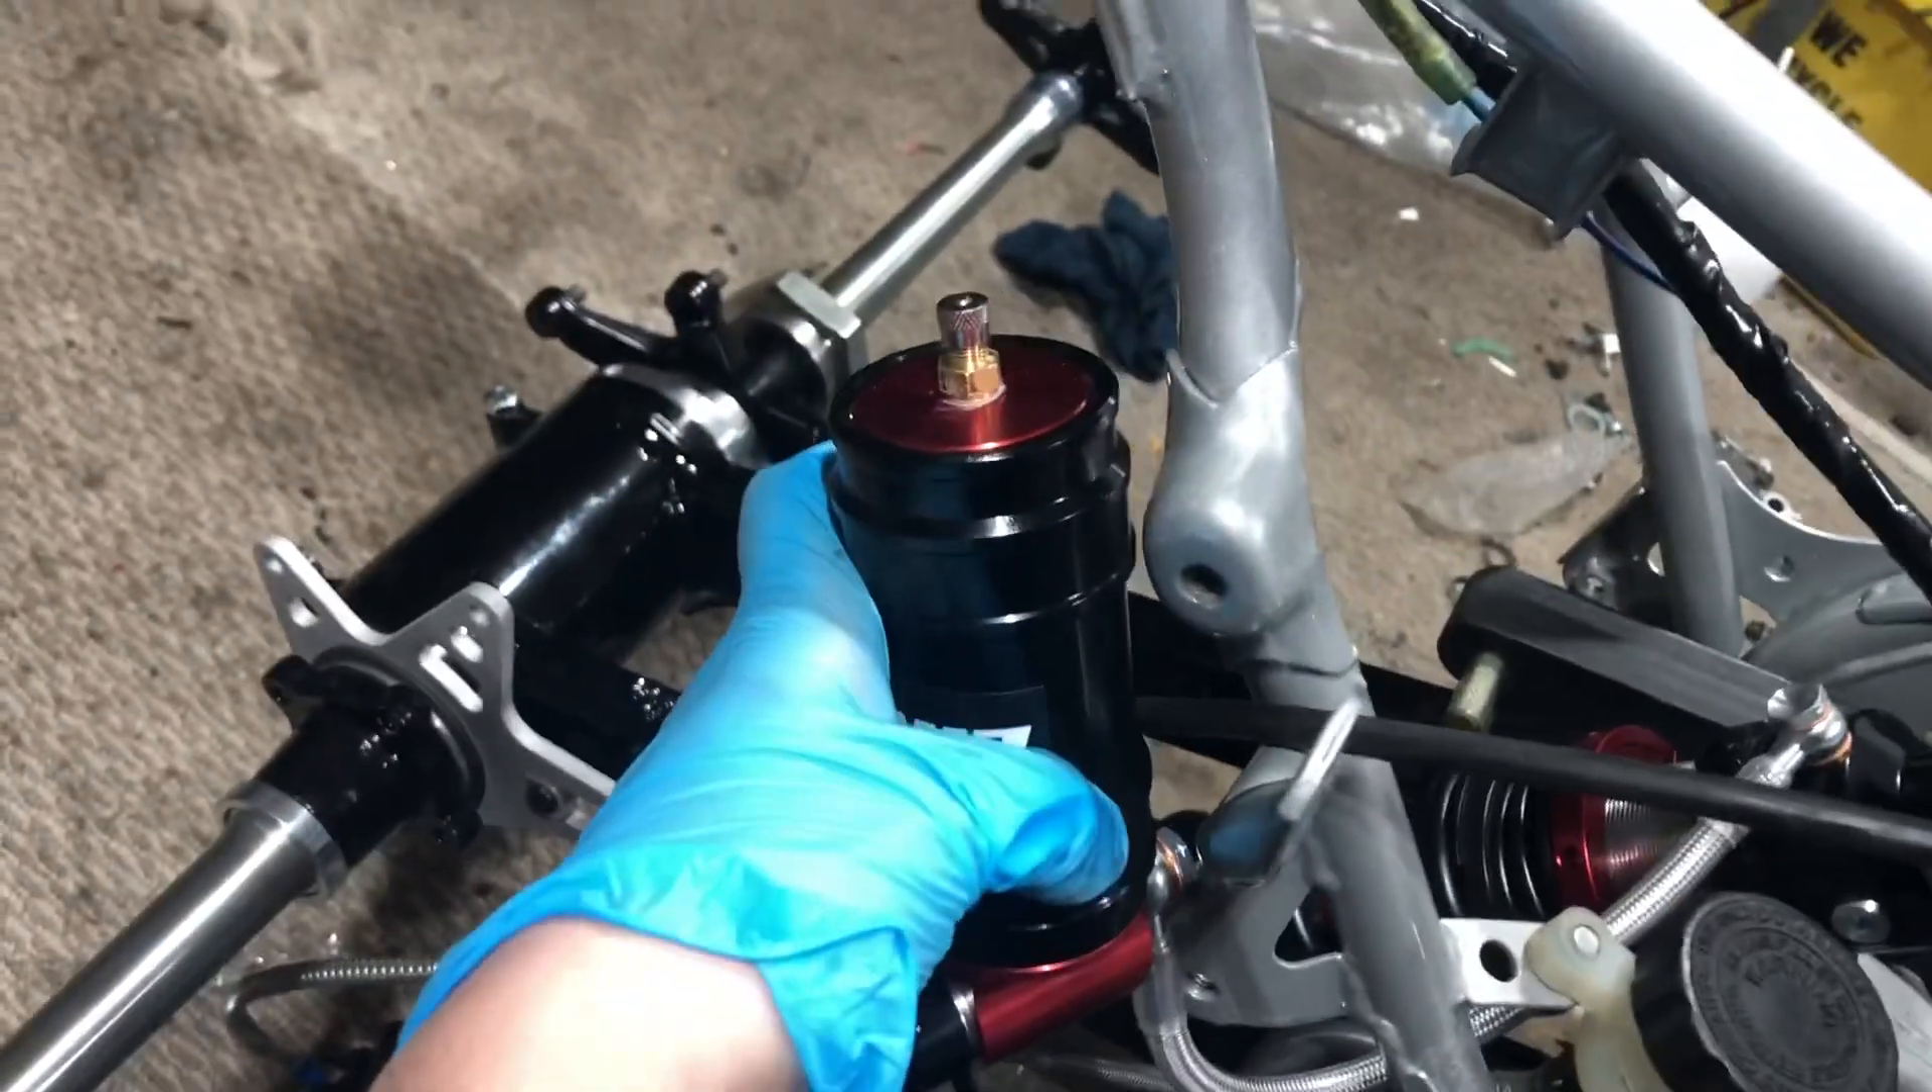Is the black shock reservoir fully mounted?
No.